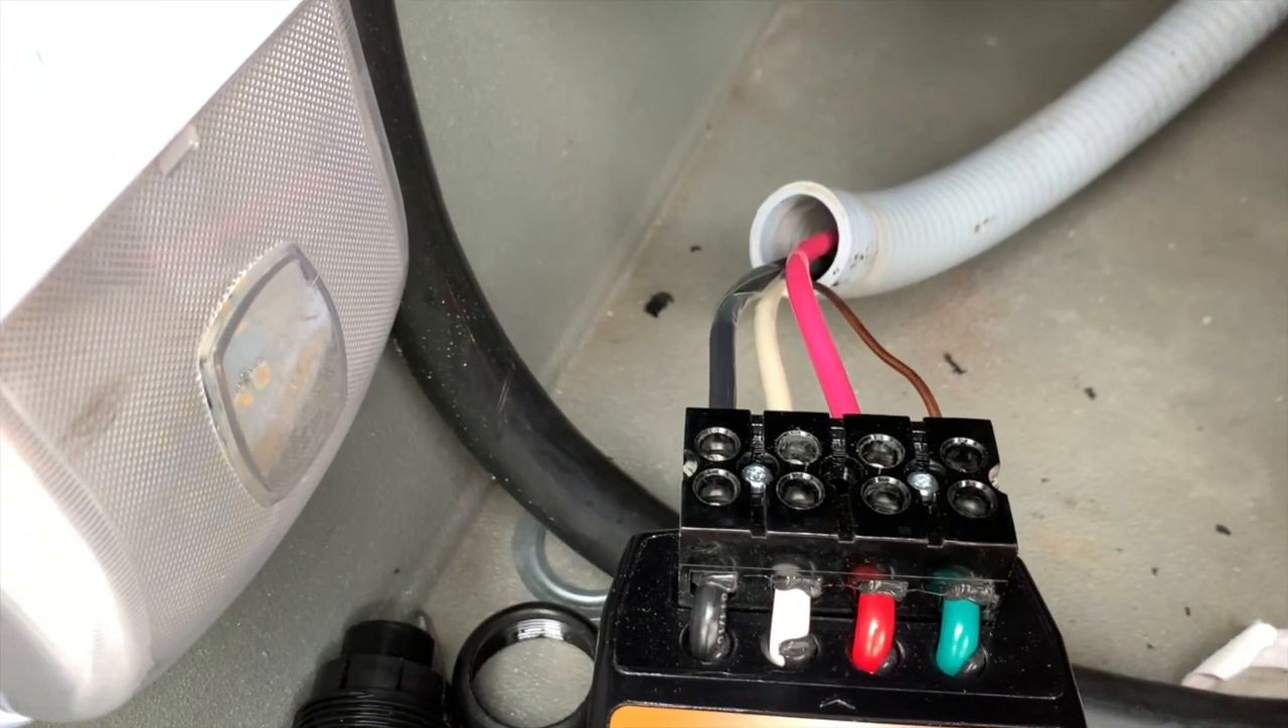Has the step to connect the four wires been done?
Yes.